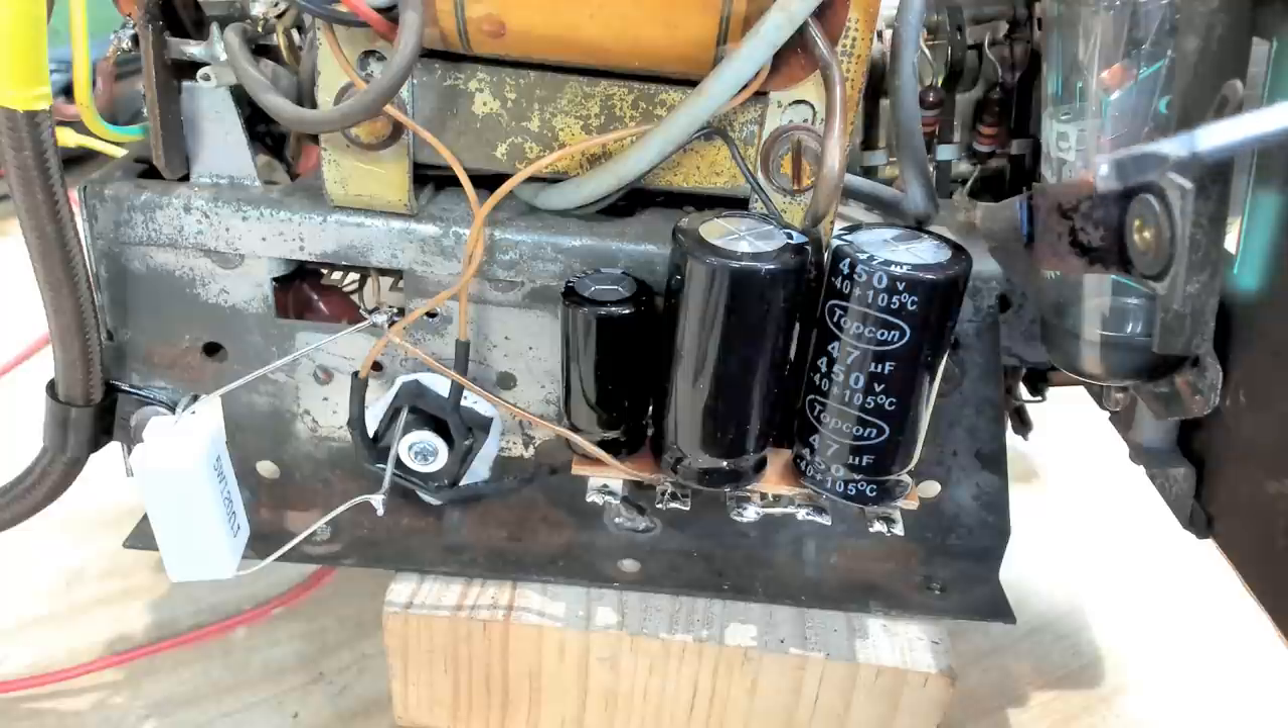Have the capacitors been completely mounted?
Yes.